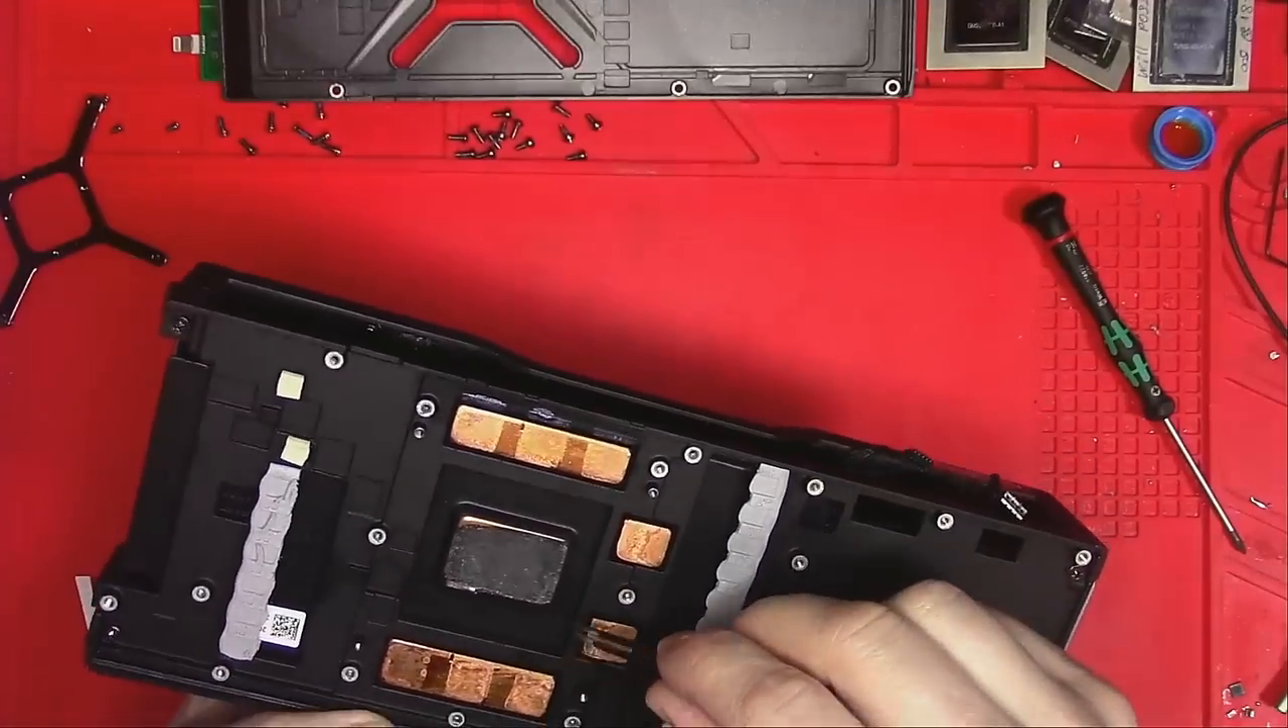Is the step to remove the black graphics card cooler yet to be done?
No.